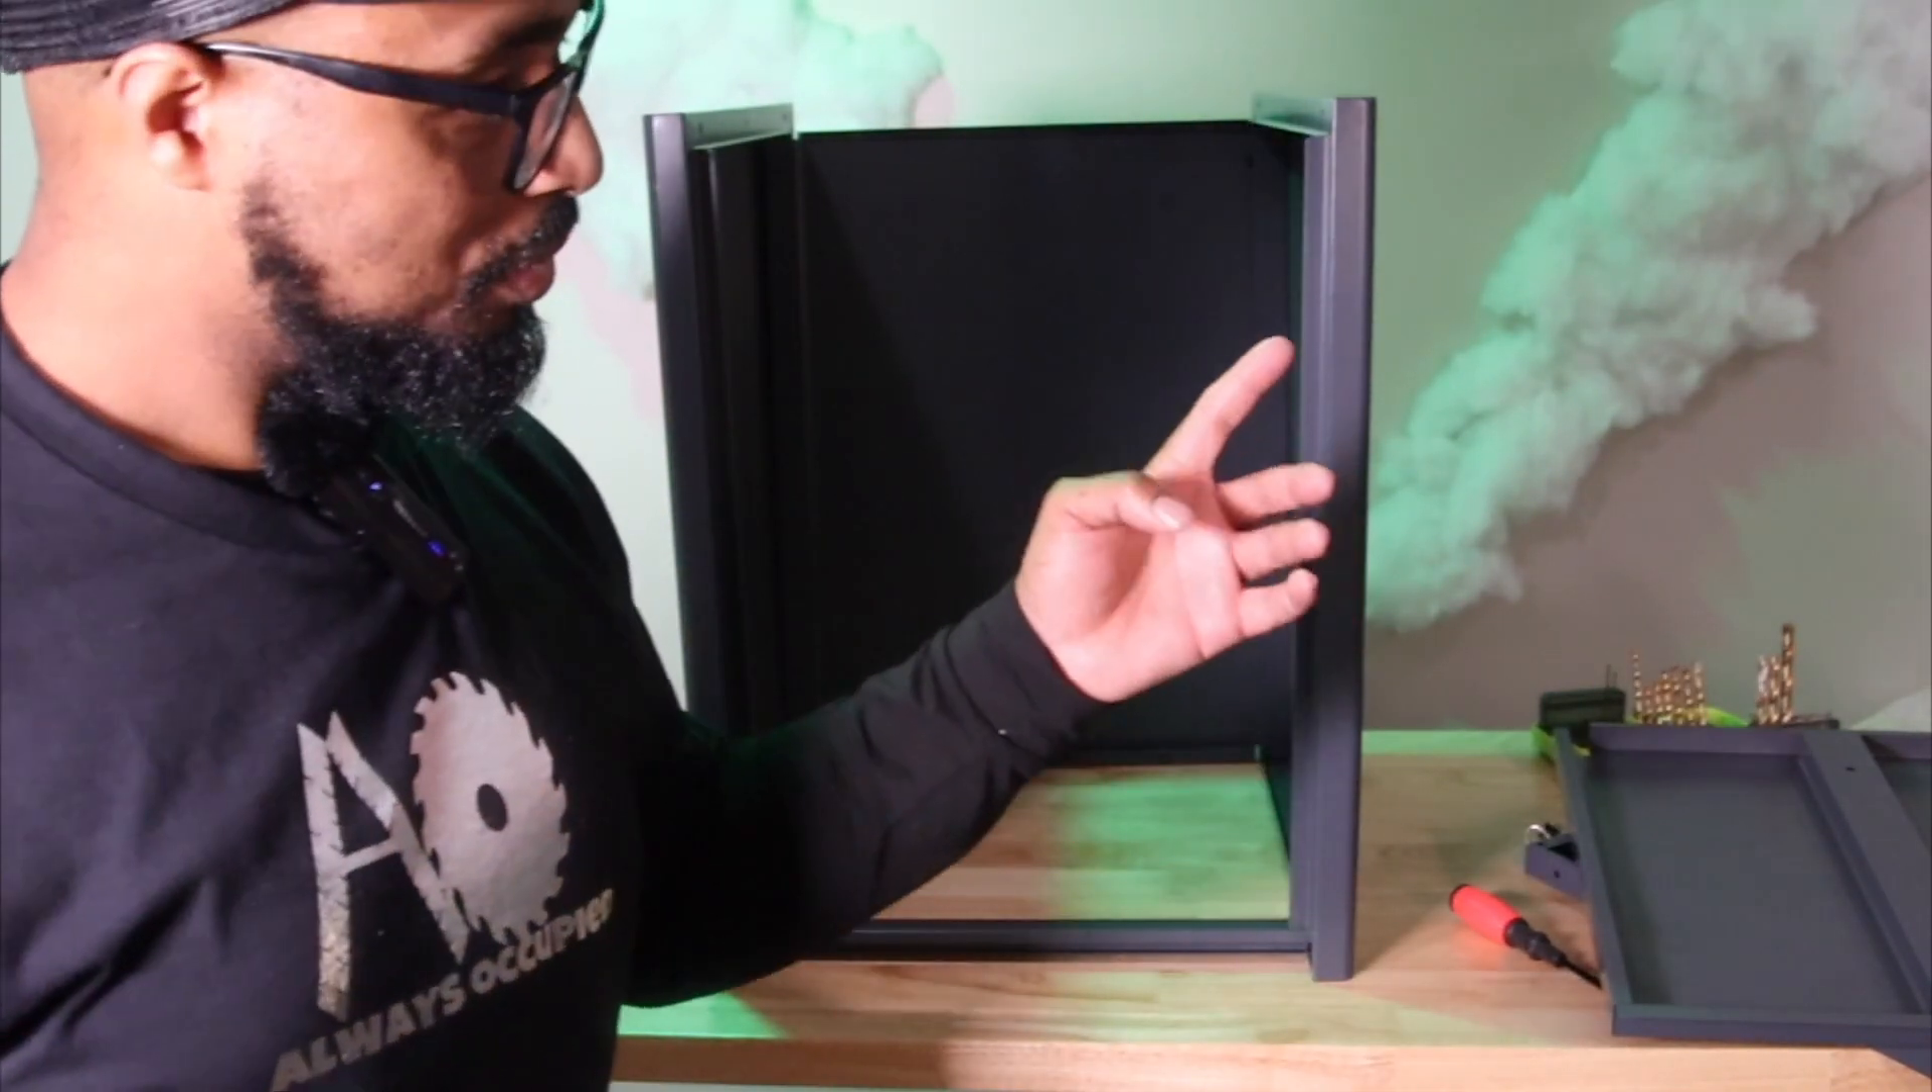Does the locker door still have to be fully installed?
Yes.